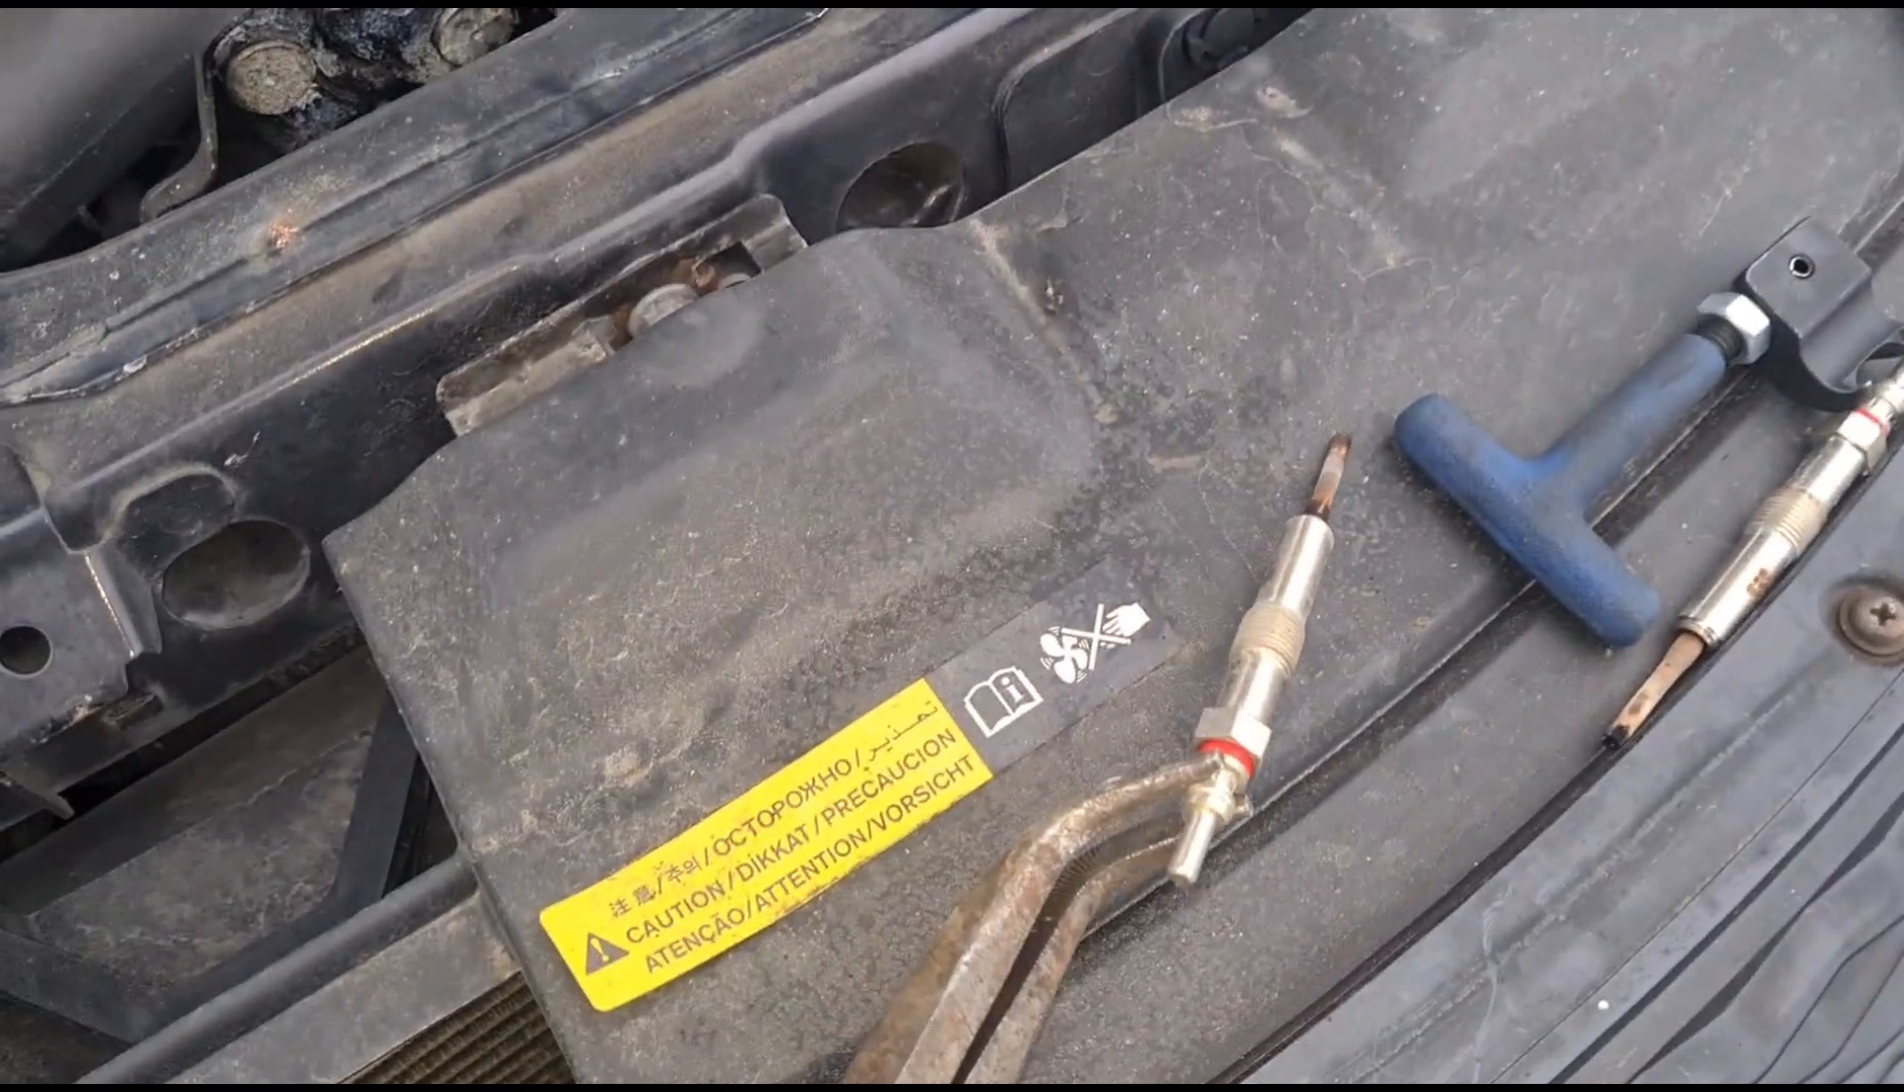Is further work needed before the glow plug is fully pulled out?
No.